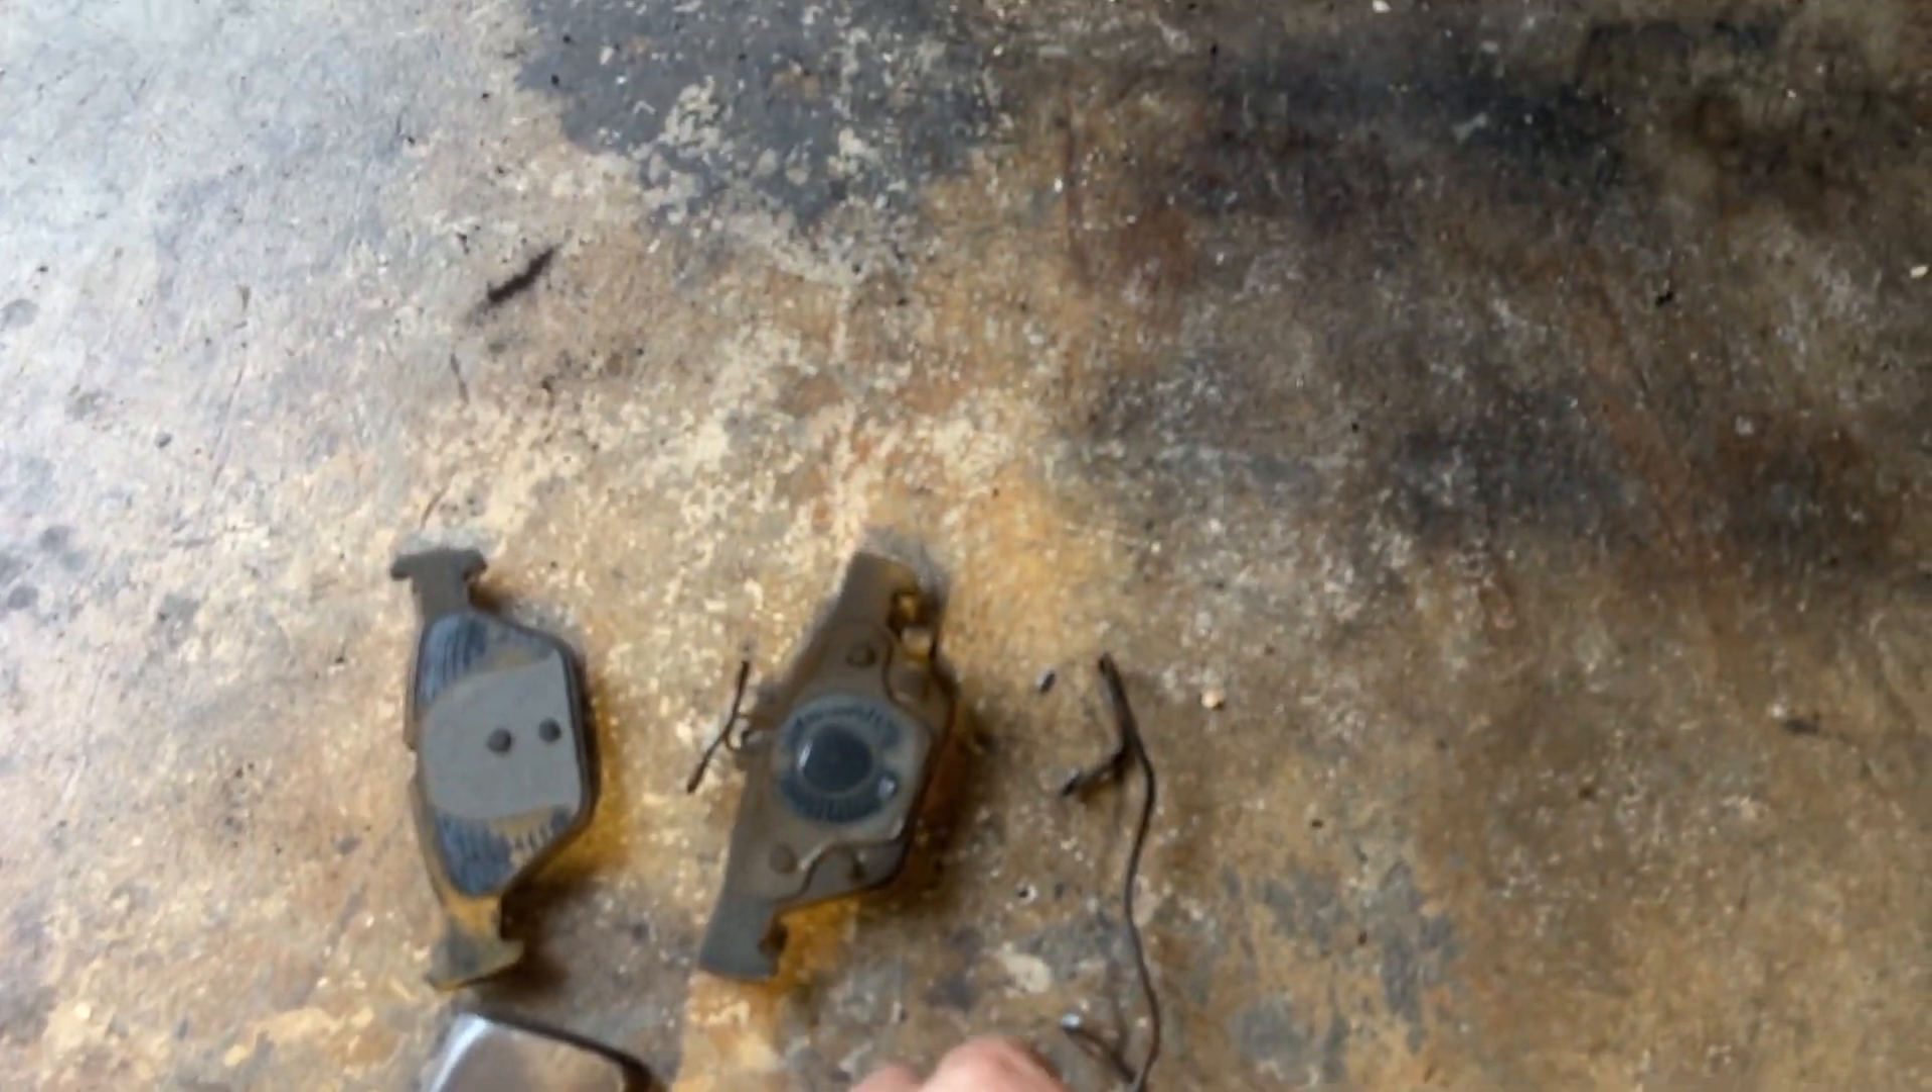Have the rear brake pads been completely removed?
Yes.